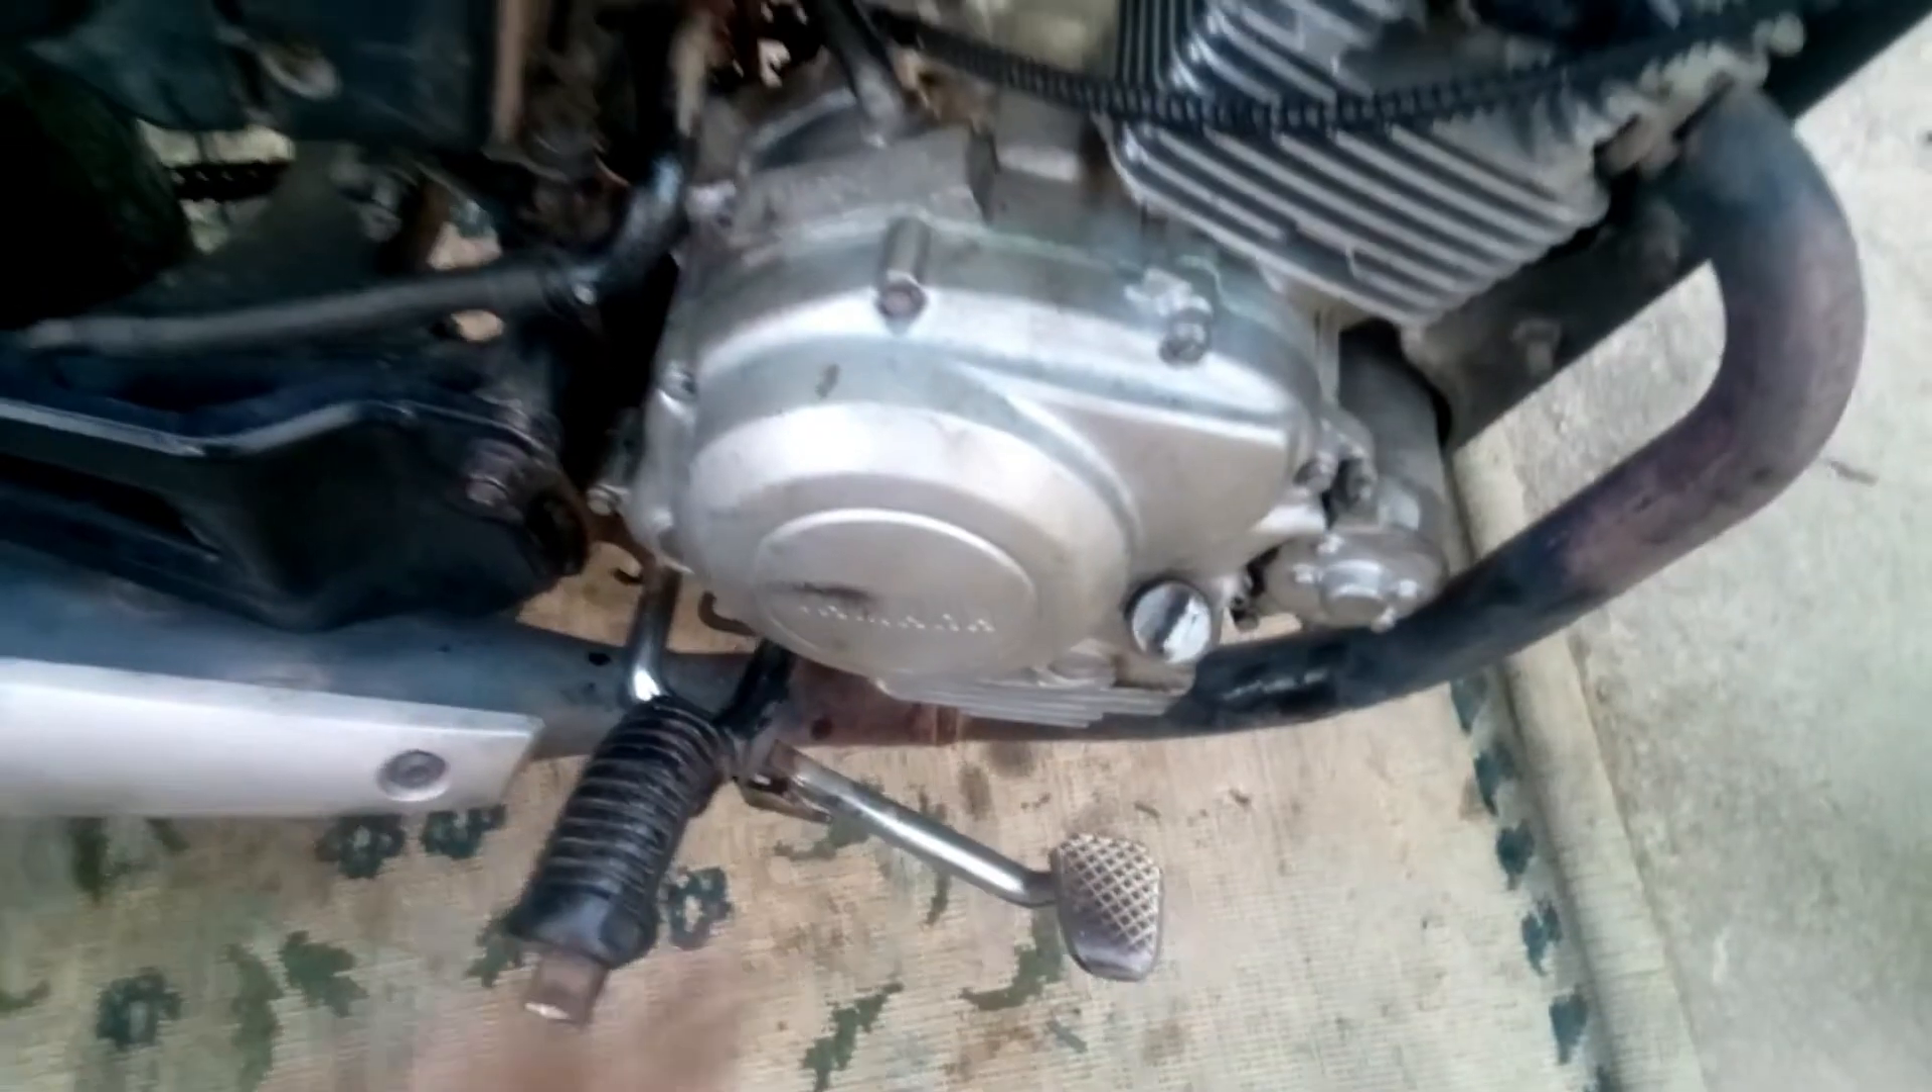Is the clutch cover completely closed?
Yes.